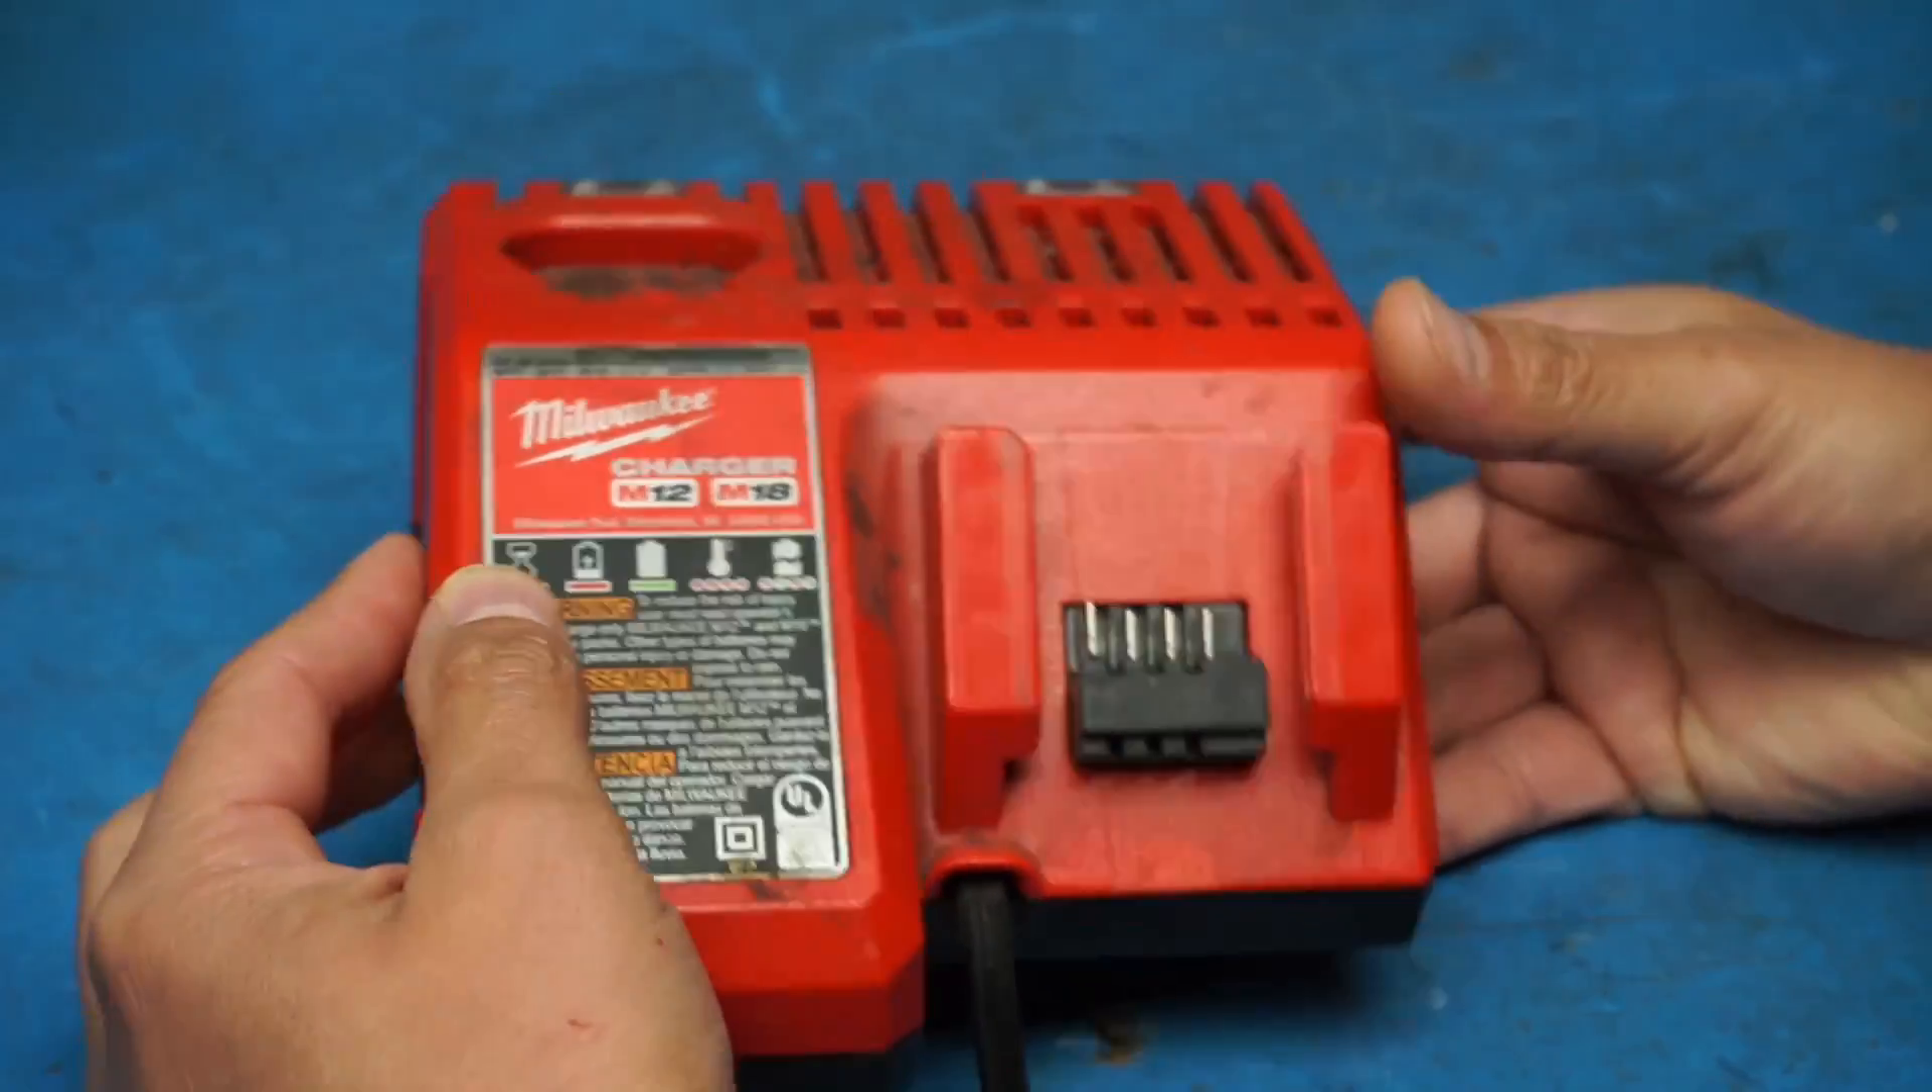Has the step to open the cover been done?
No.